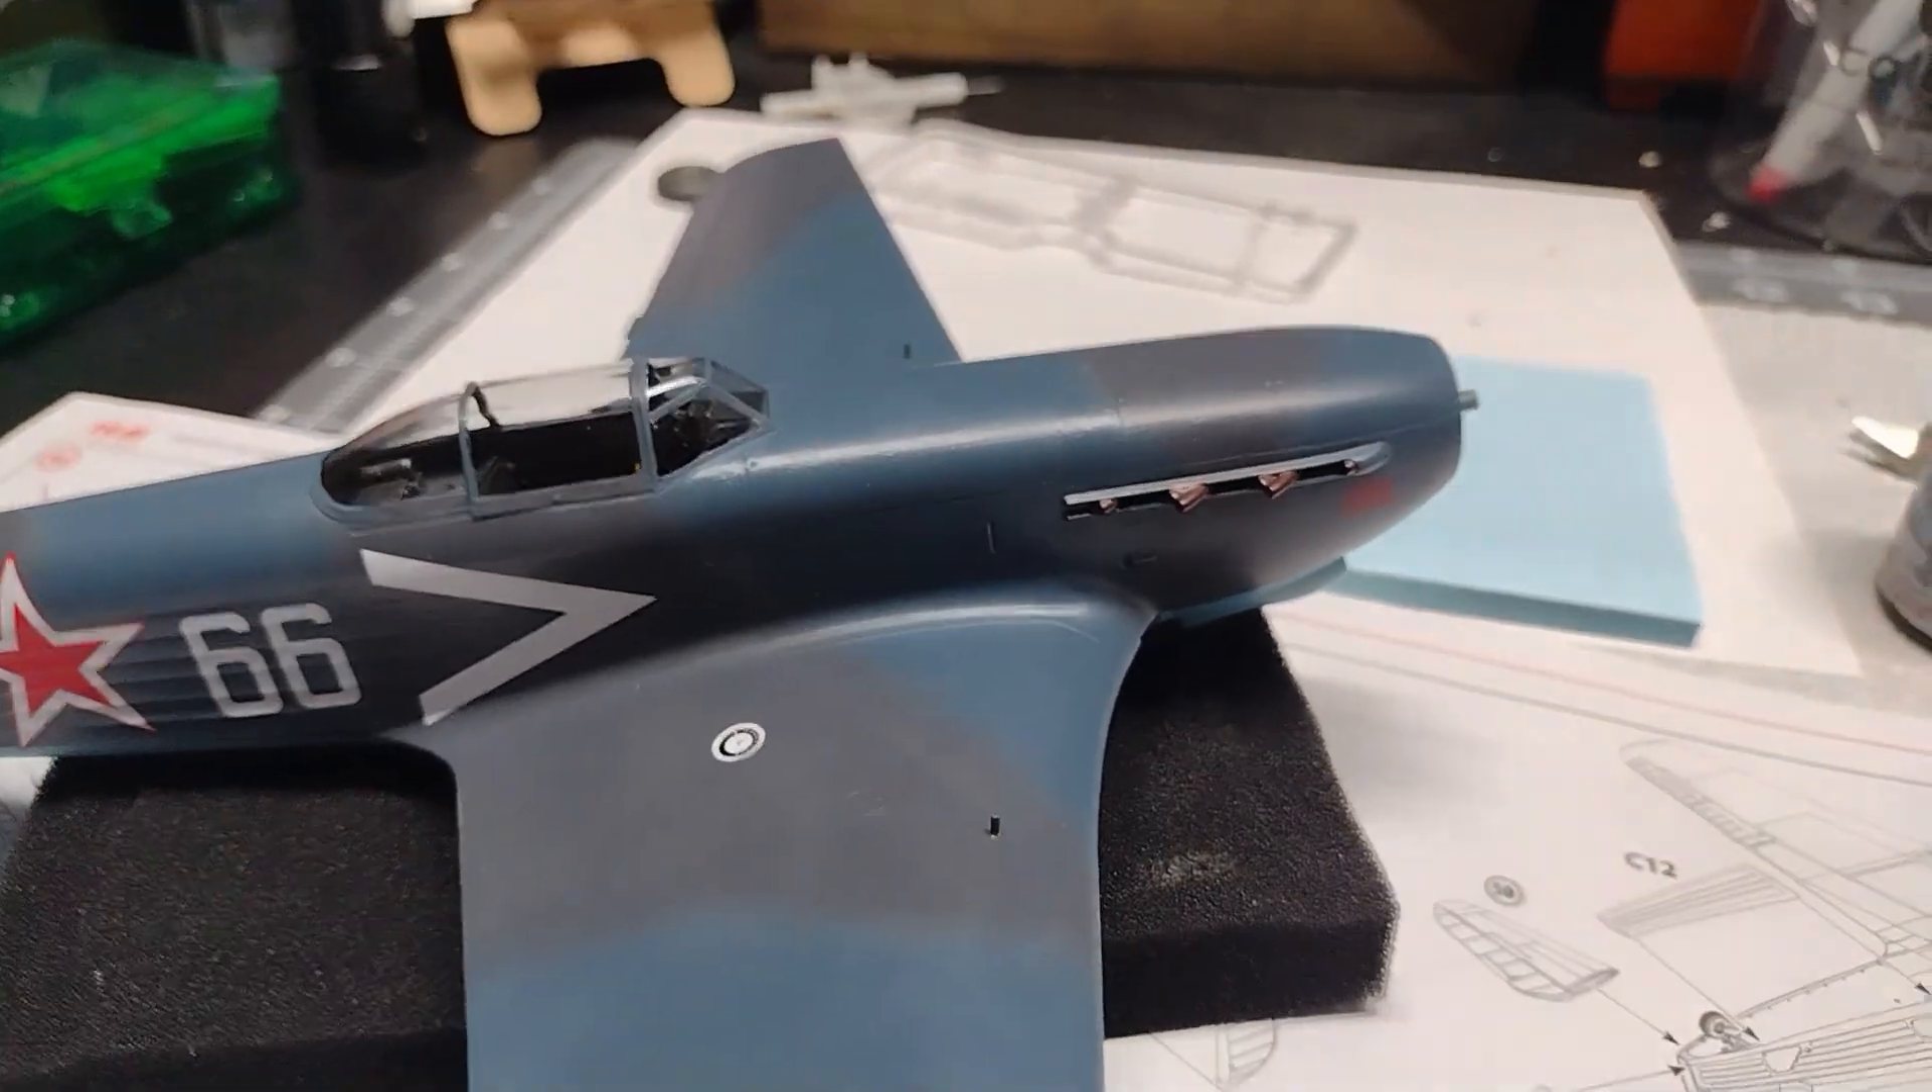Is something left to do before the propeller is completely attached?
Yes.